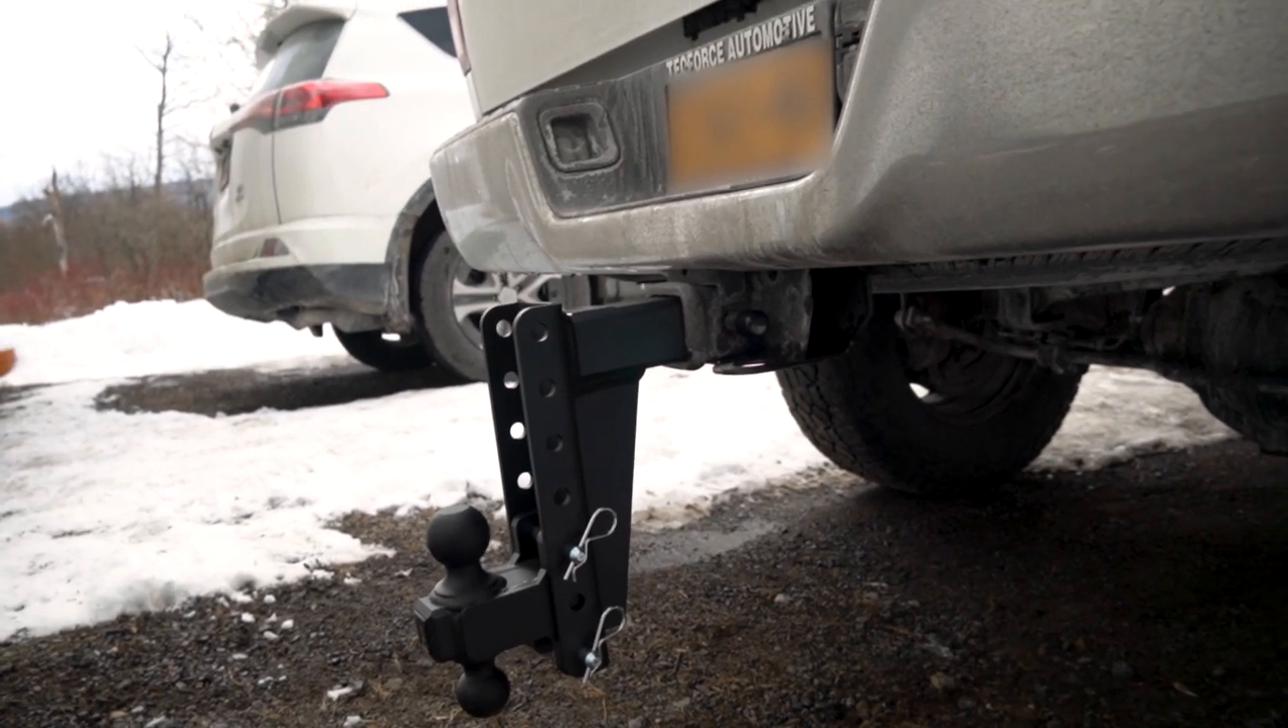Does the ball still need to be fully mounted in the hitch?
No.